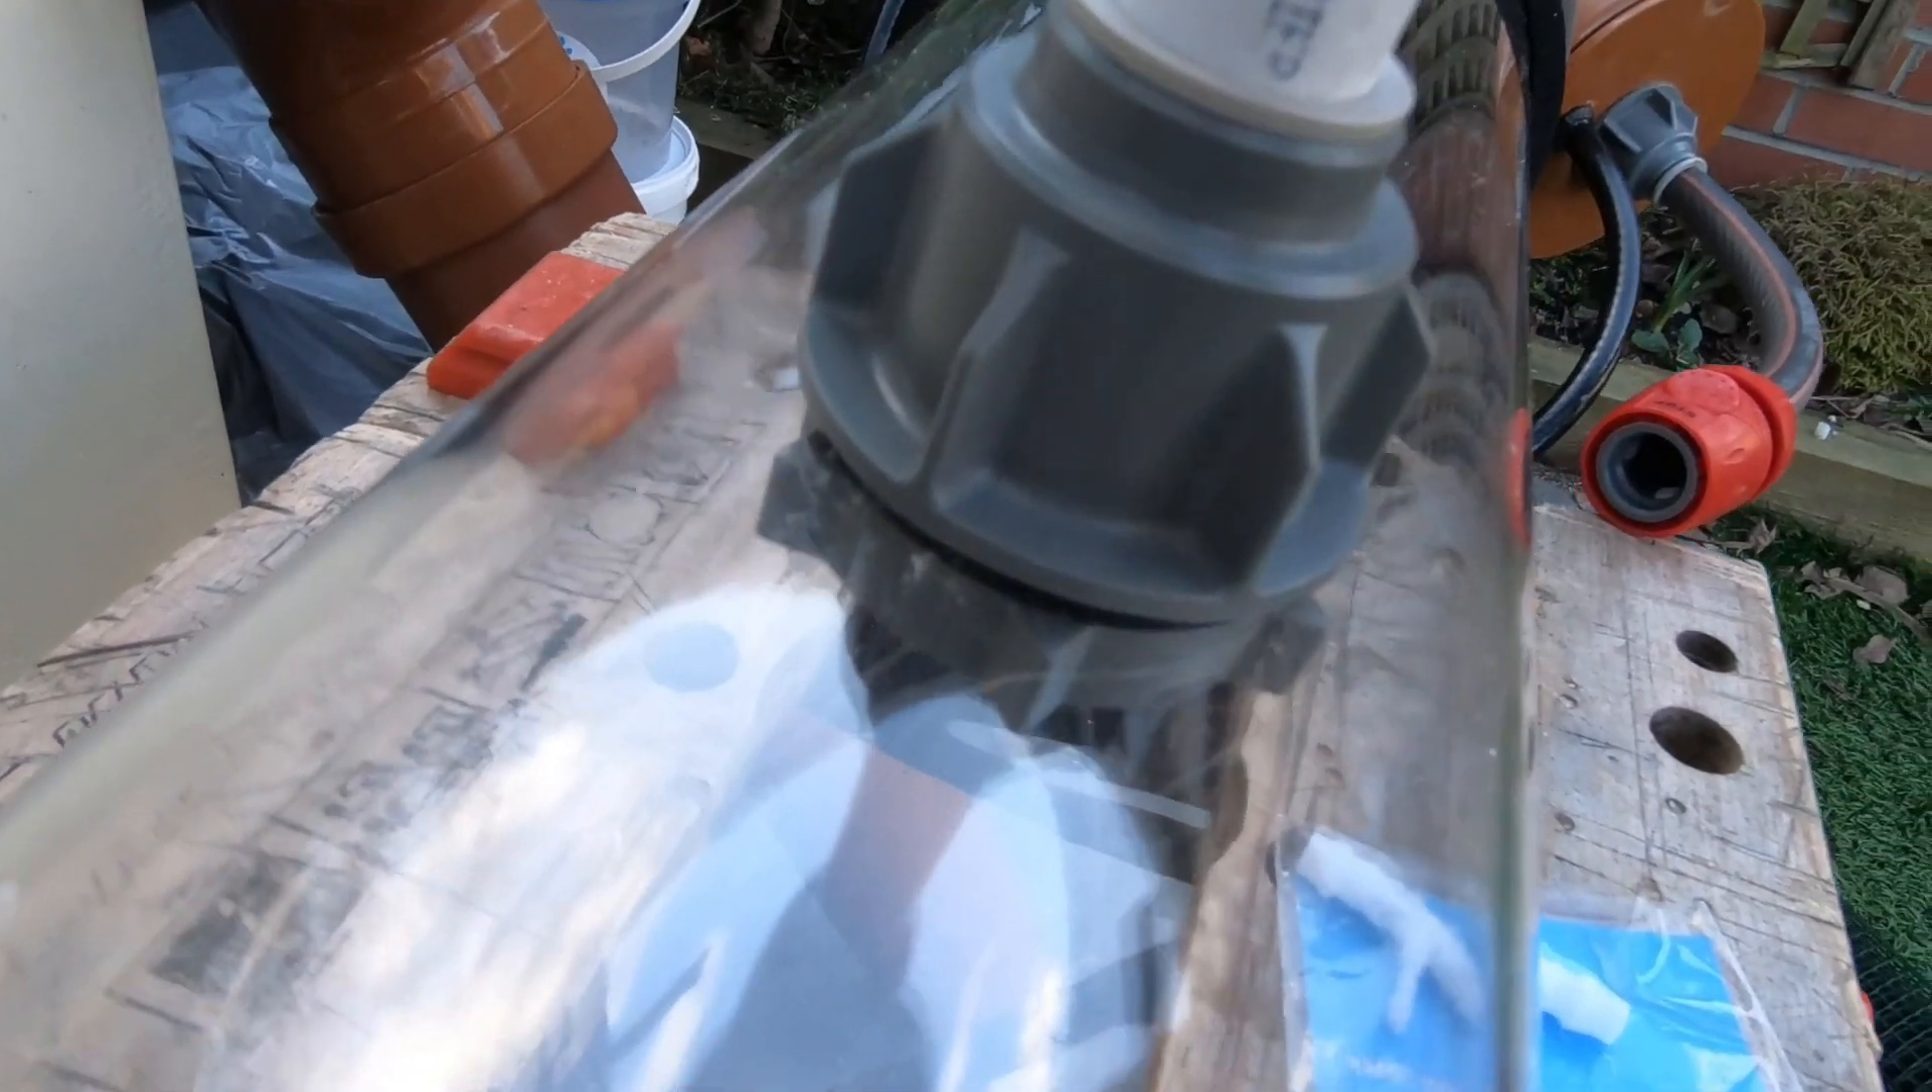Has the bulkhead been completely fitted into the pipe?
Yes.